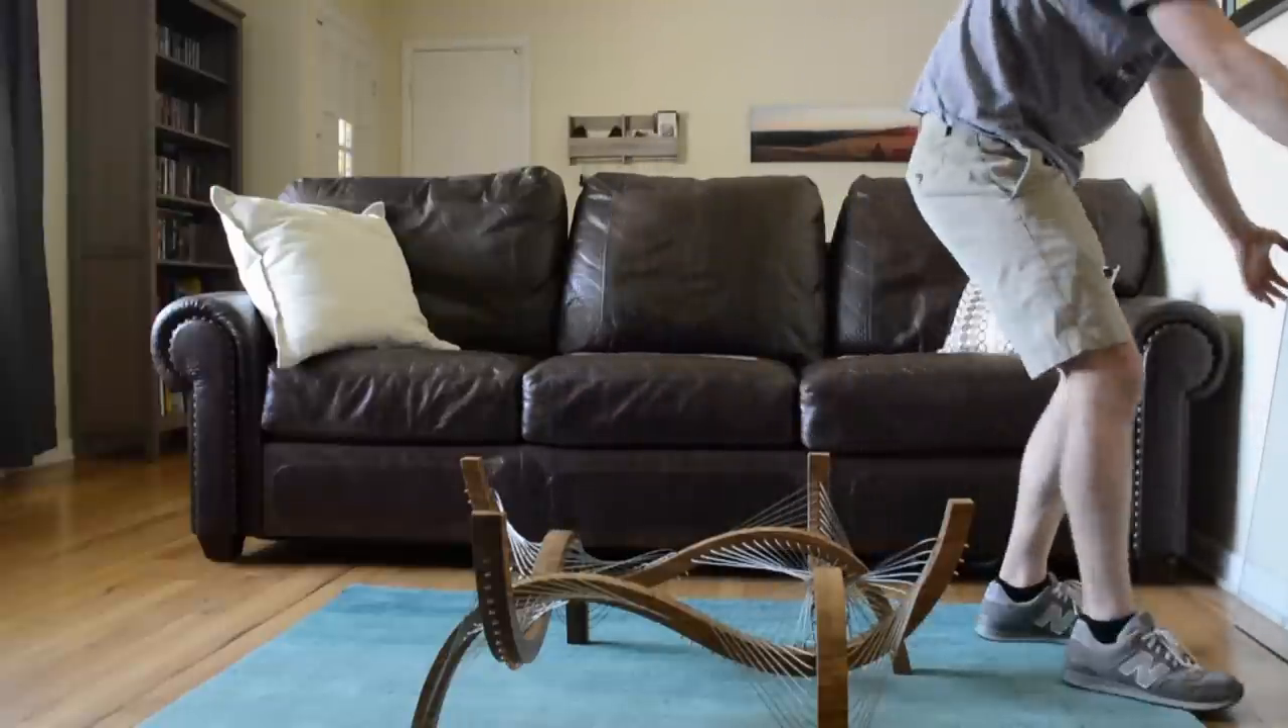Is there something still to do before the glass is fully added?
Yes.